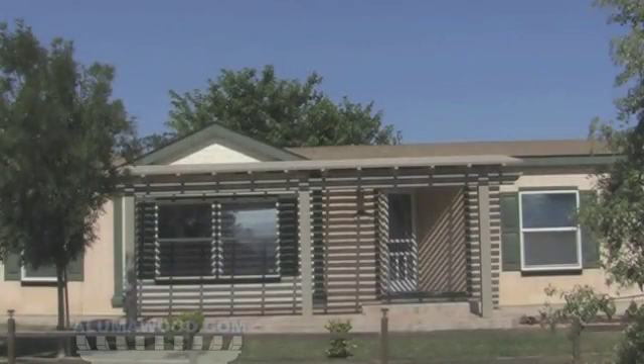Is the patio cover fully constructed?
Yes.